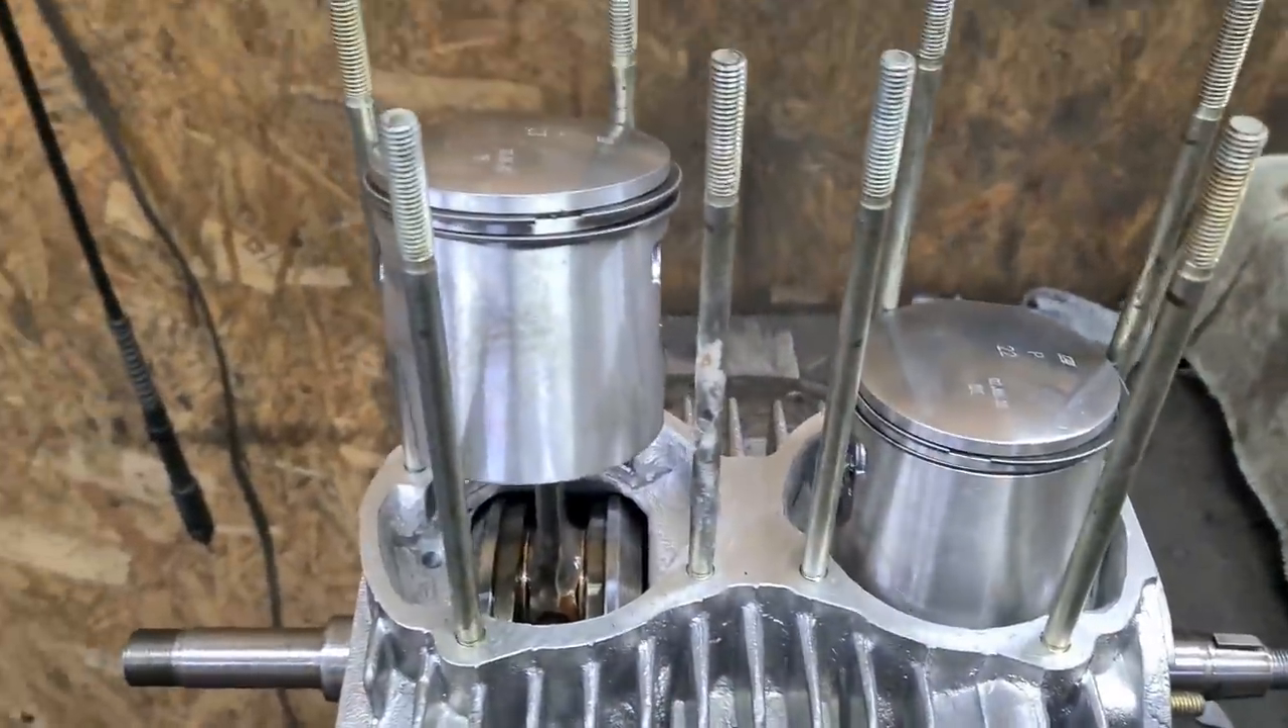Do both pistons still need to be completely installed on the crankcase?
No.